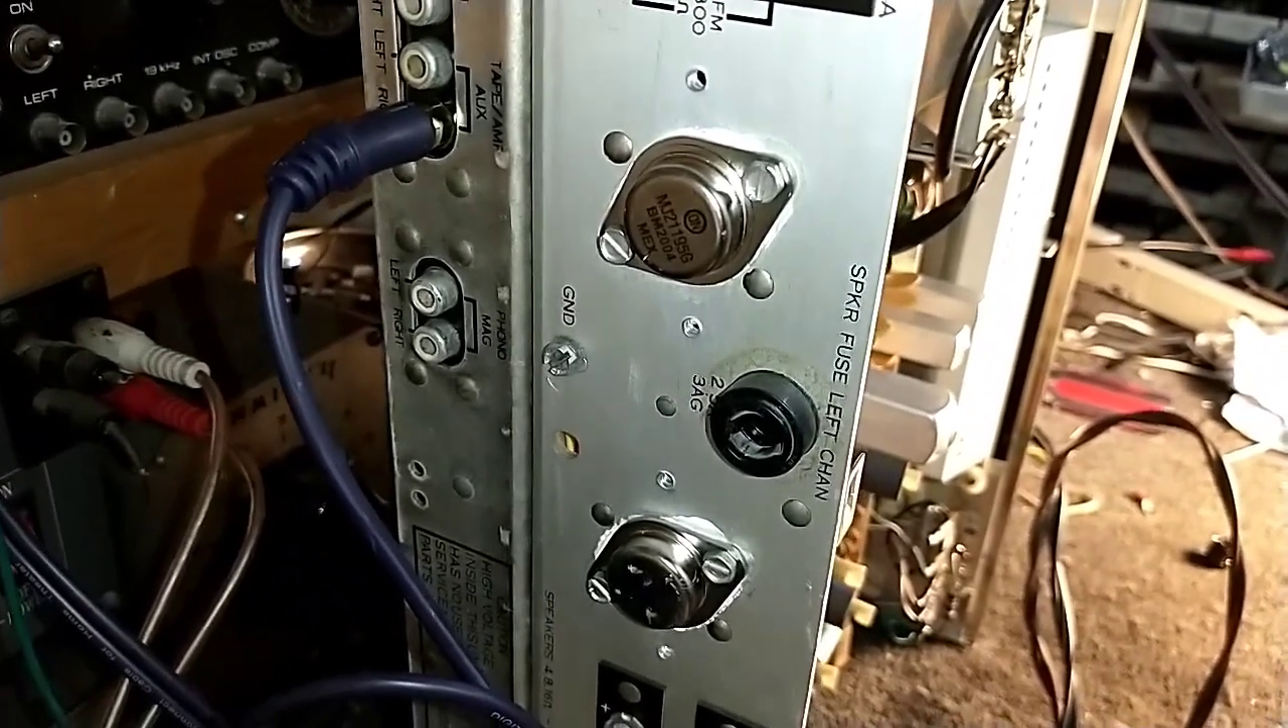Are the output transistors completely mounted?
Yes.